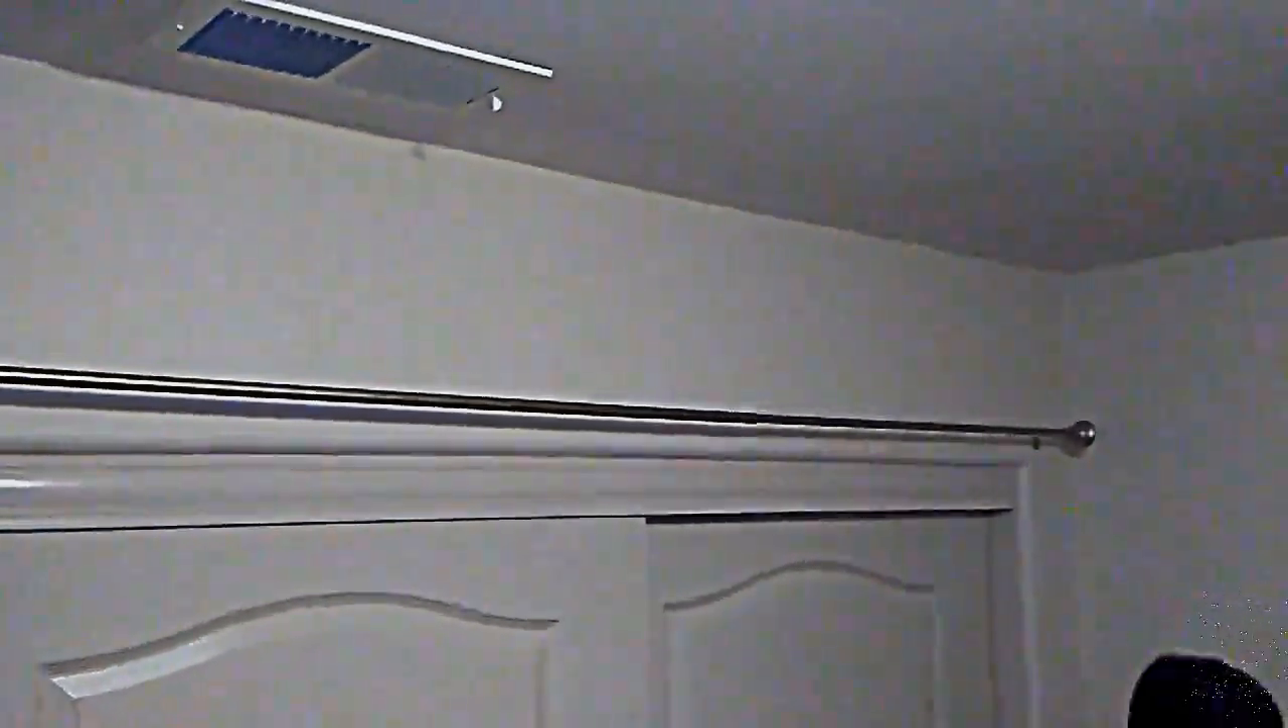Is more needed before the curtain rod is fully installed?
No.